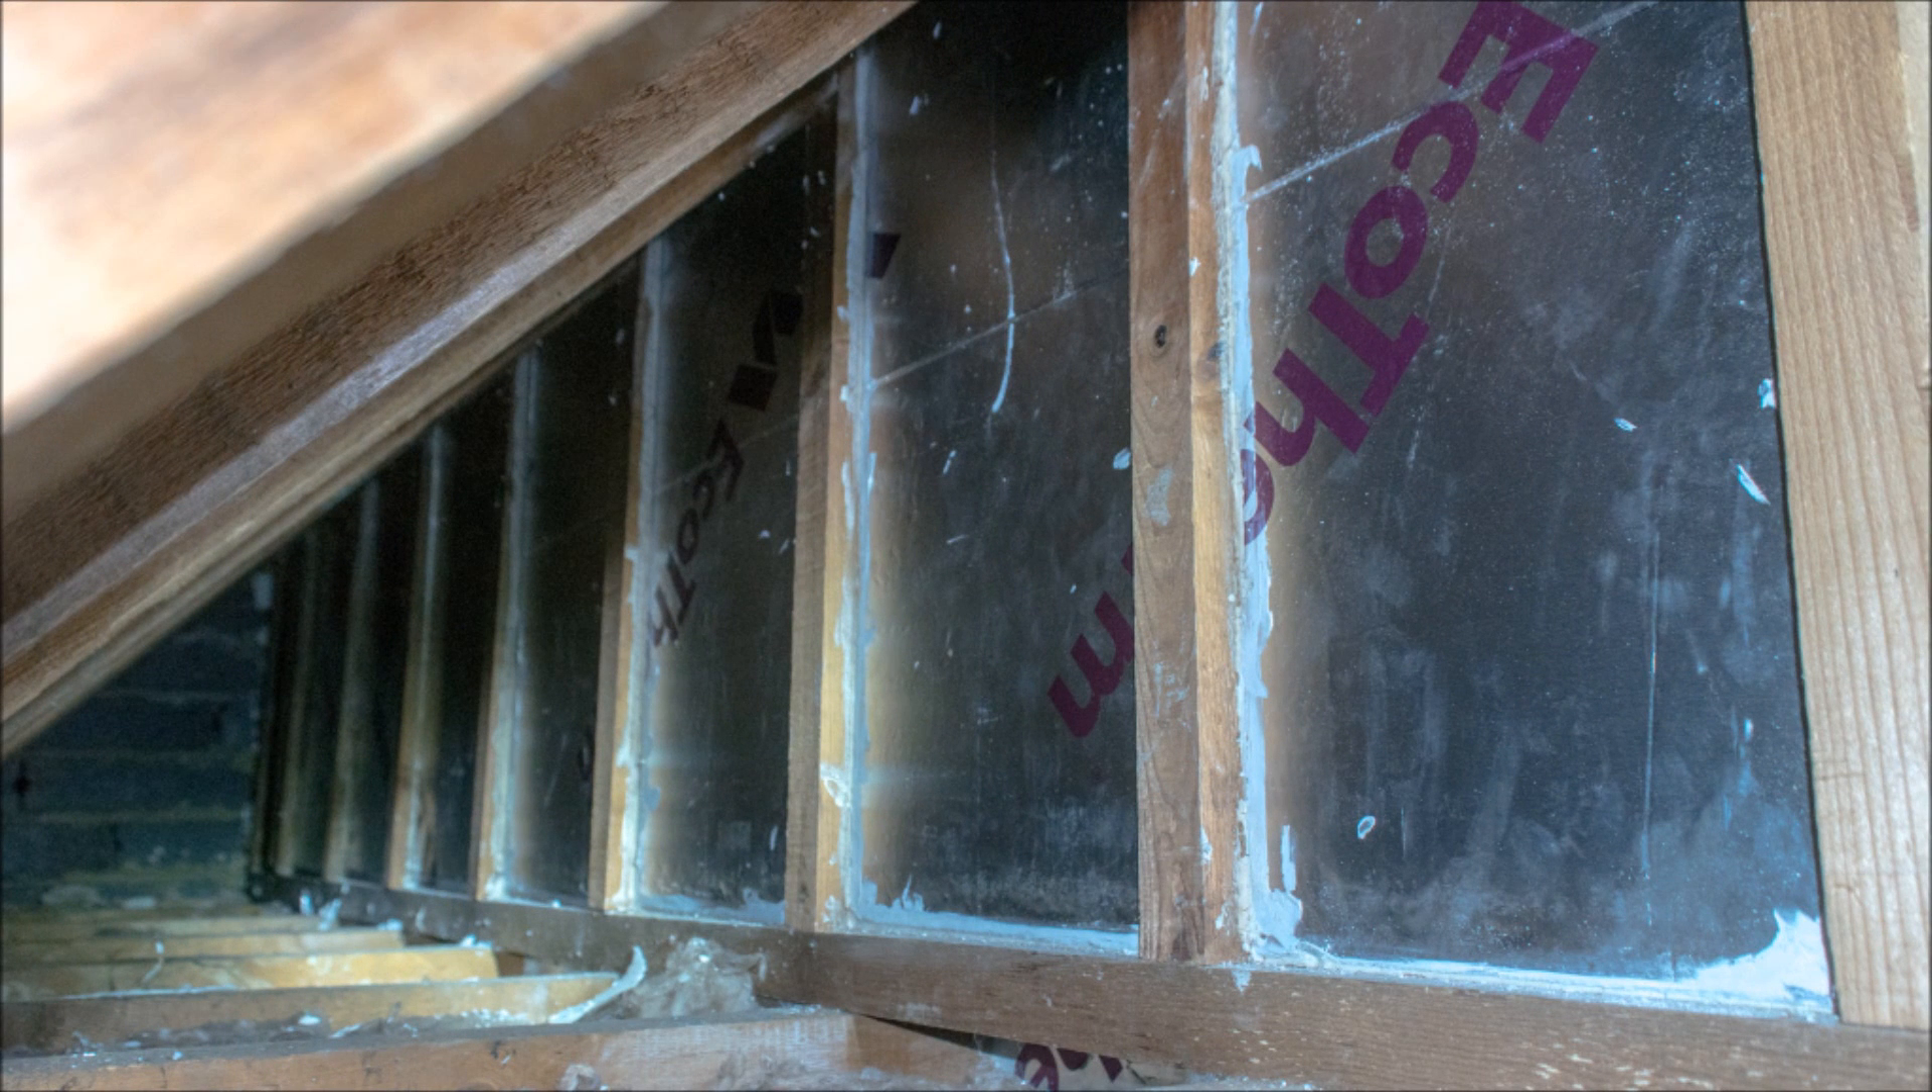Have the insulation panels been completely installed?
Yes.